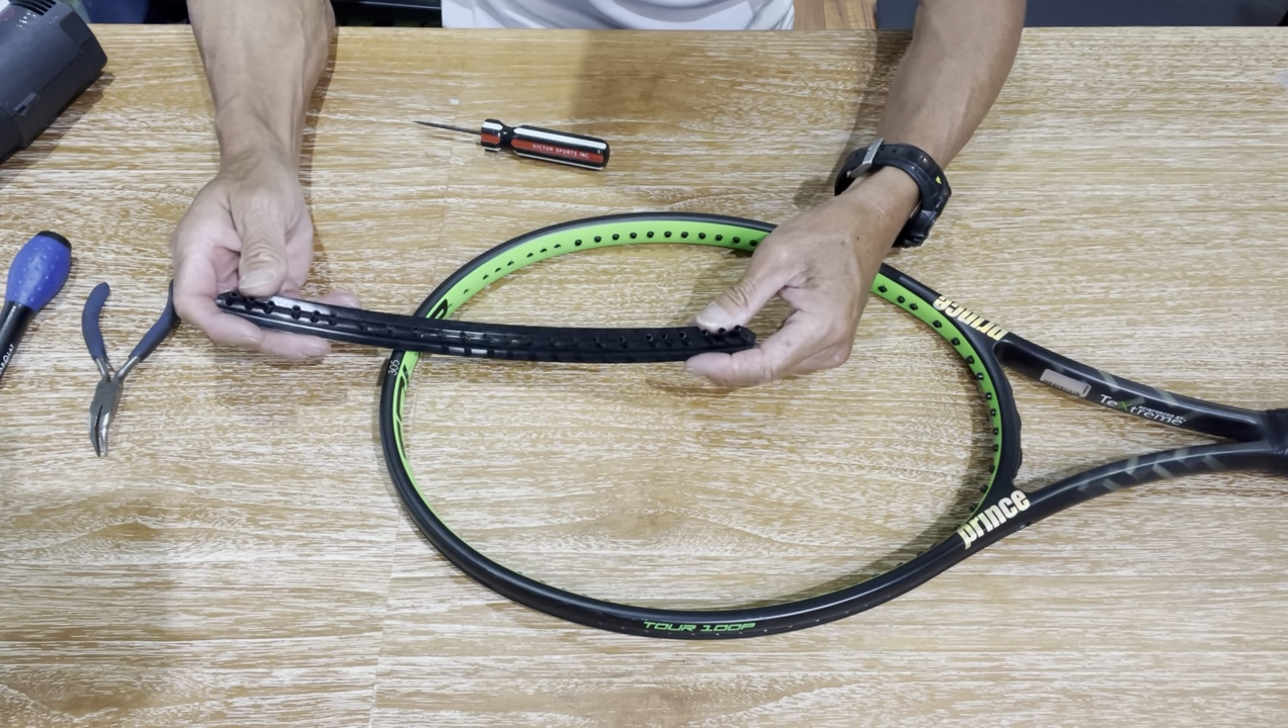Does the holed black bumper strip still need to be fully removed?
No.